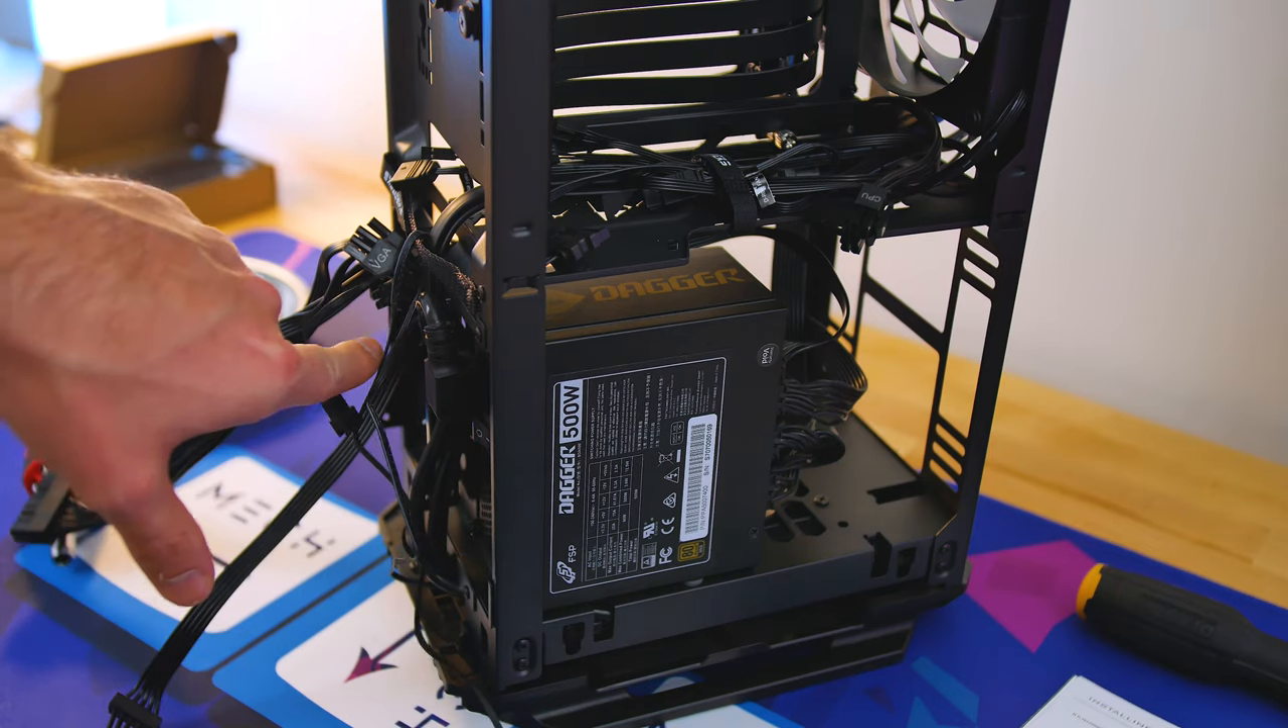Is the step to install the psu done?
Yes.